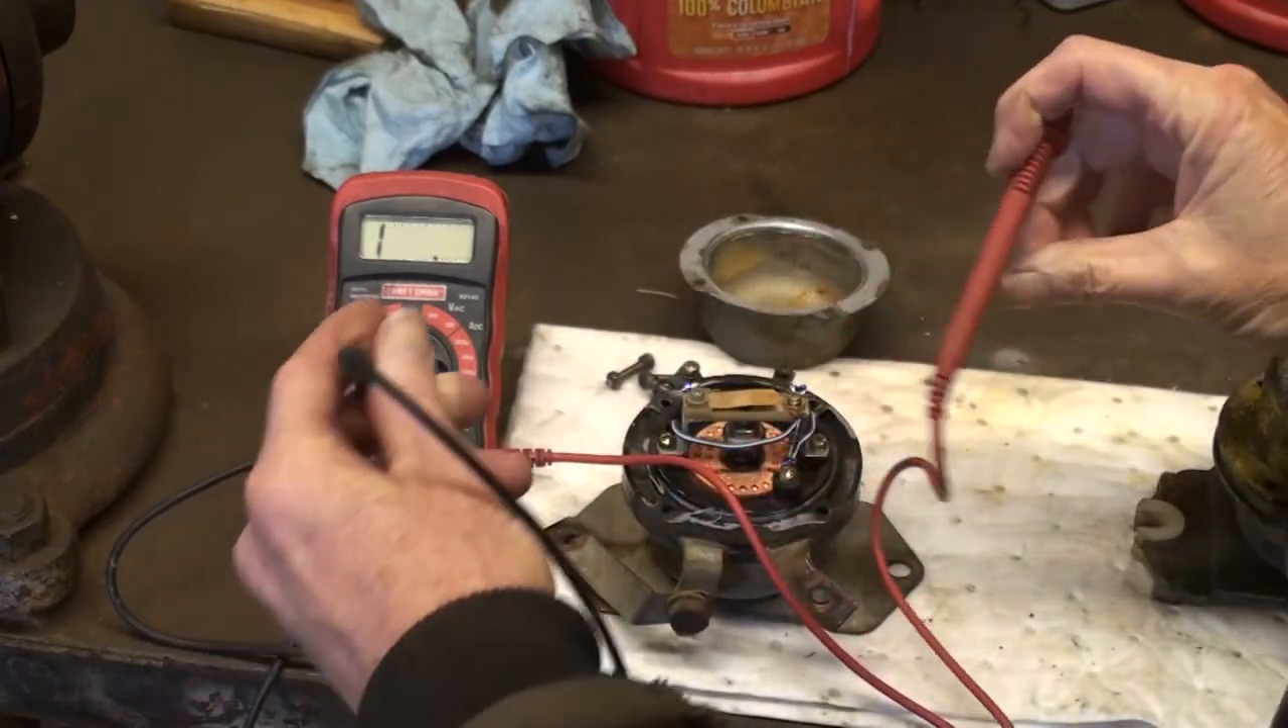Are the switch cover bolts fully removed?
Yes.